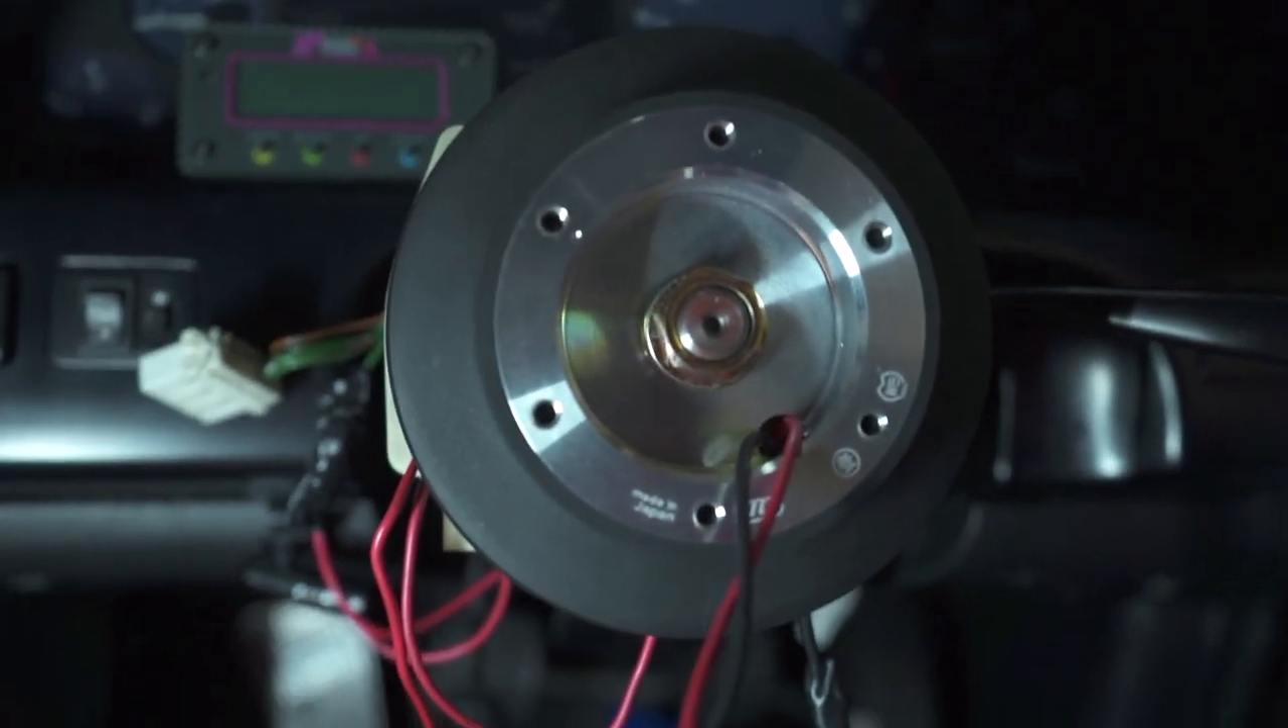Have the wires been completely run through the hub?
Yes.